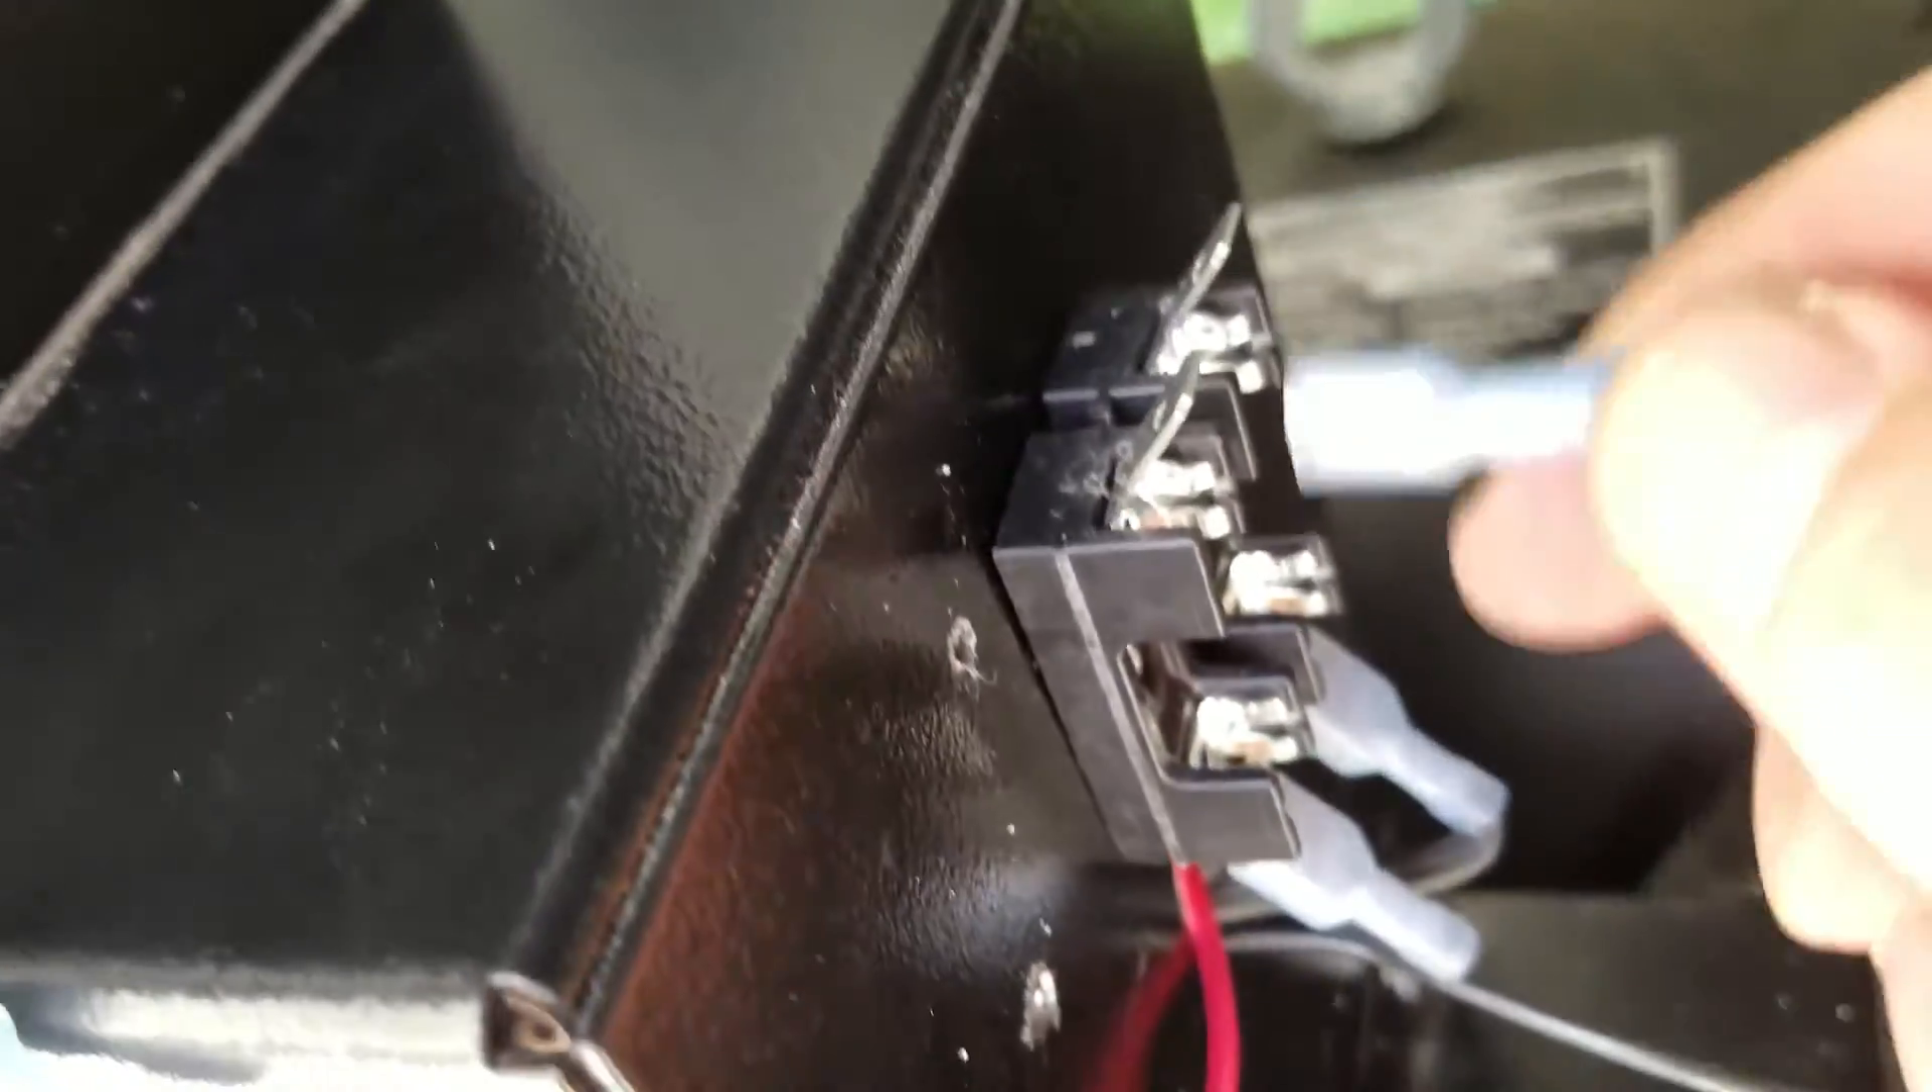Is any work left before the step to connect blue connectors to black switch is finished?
Yes.